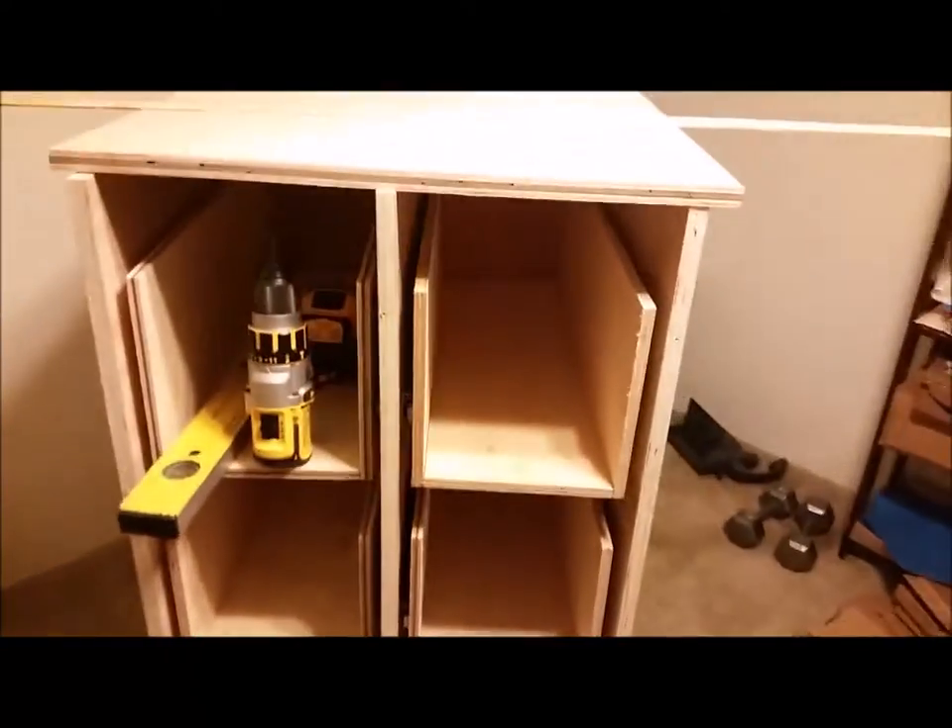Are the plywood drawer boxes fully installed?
Yes.